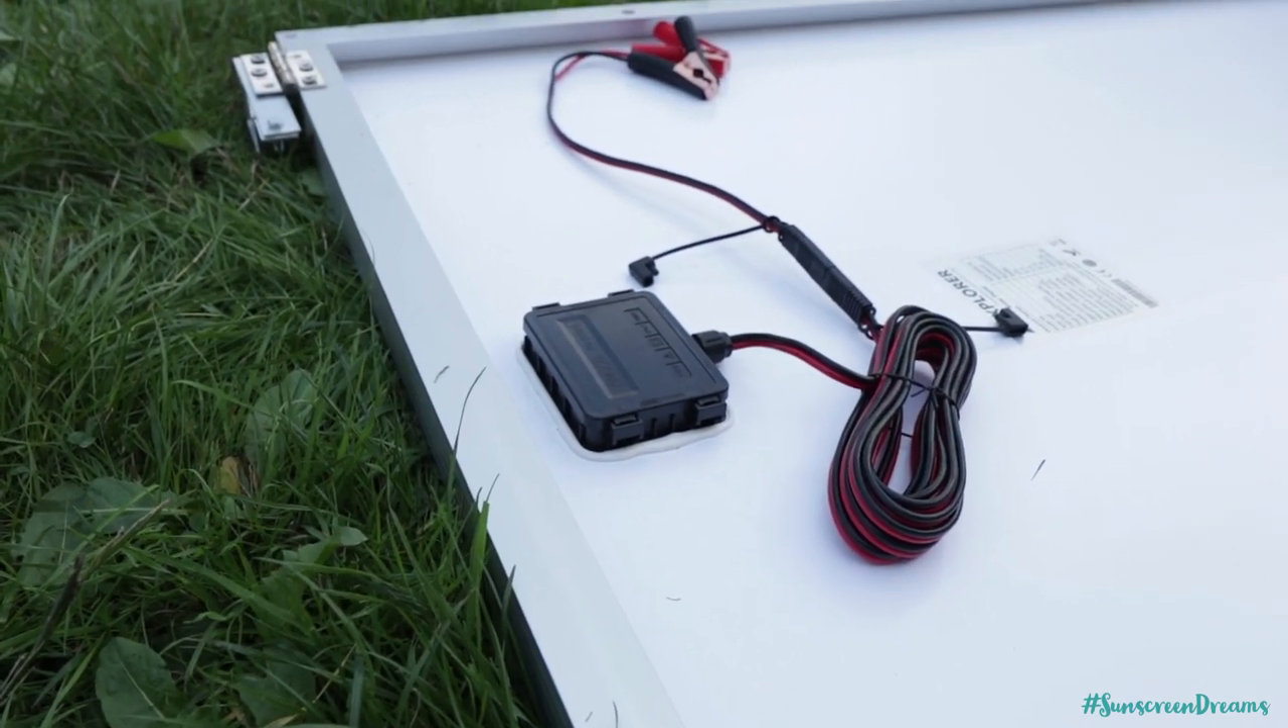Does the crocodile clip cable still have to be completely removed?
Yes.